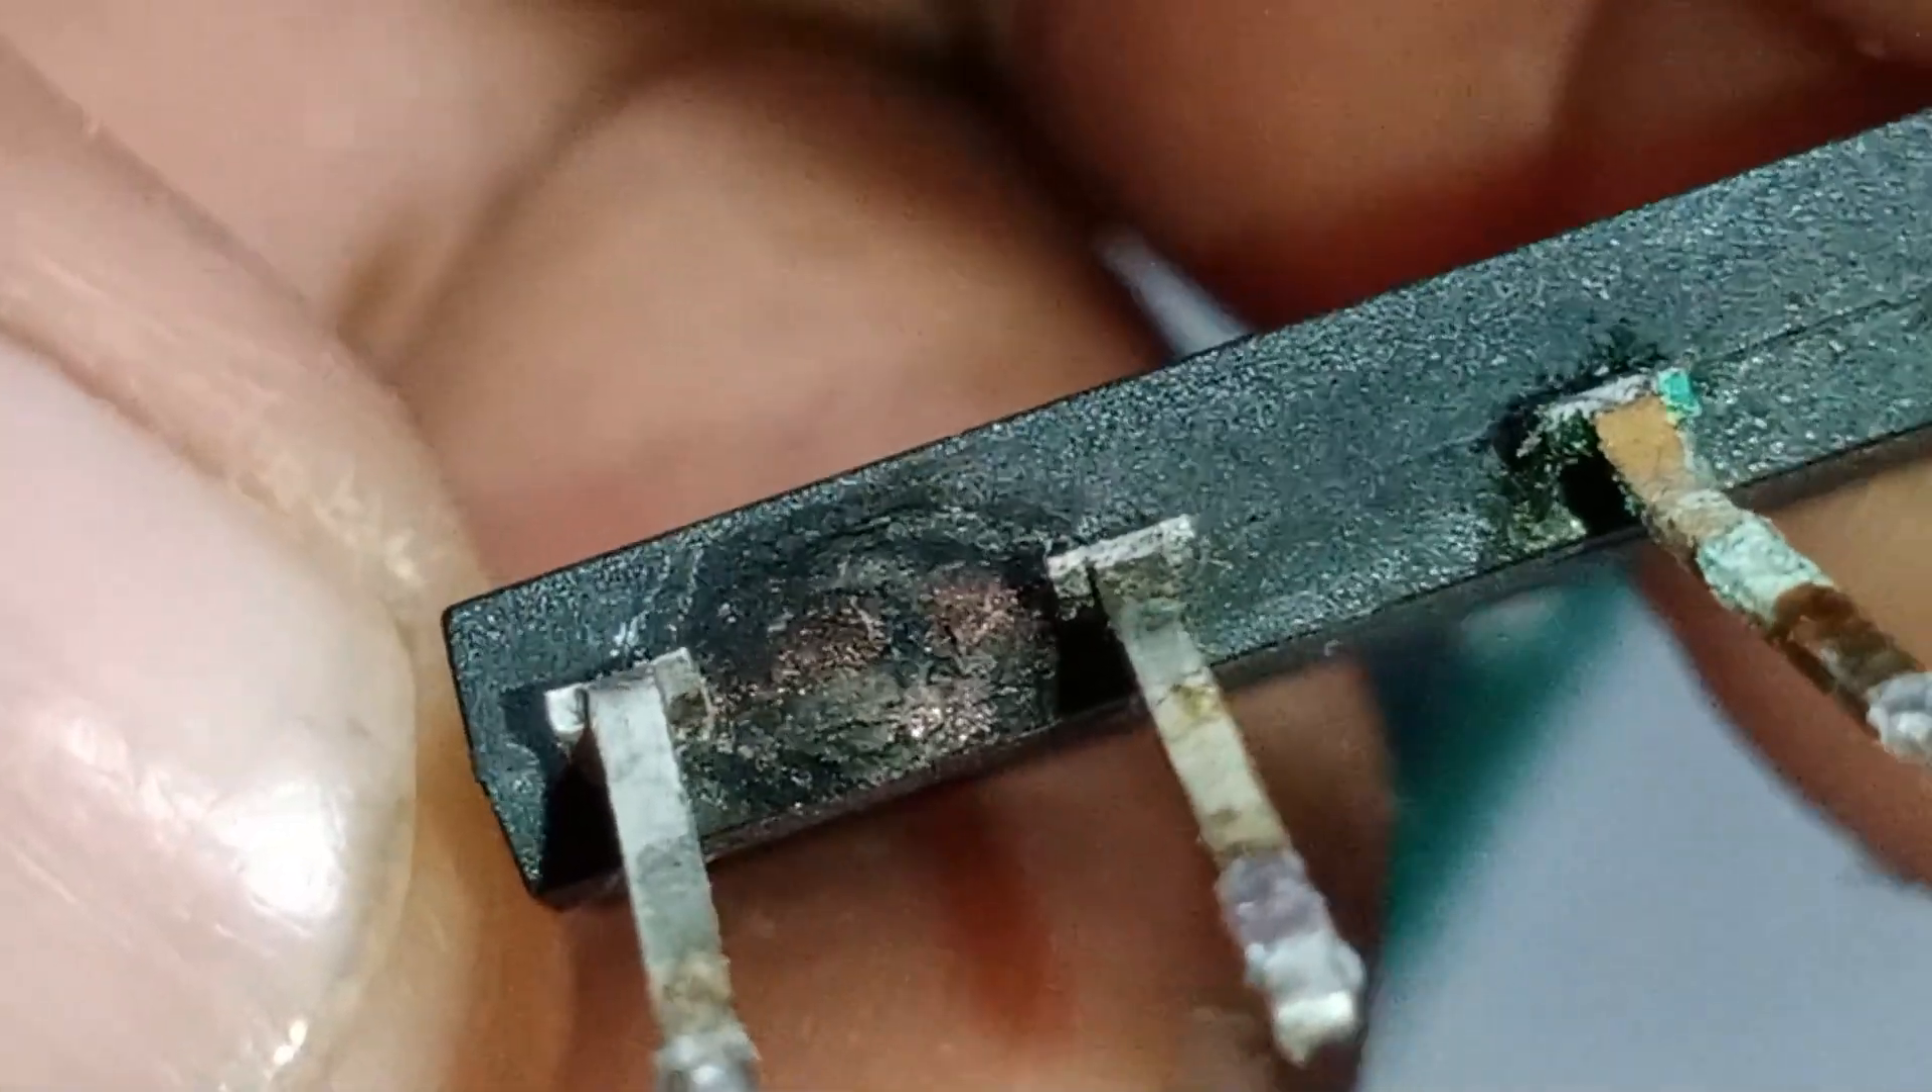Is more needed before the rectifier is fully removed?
No.